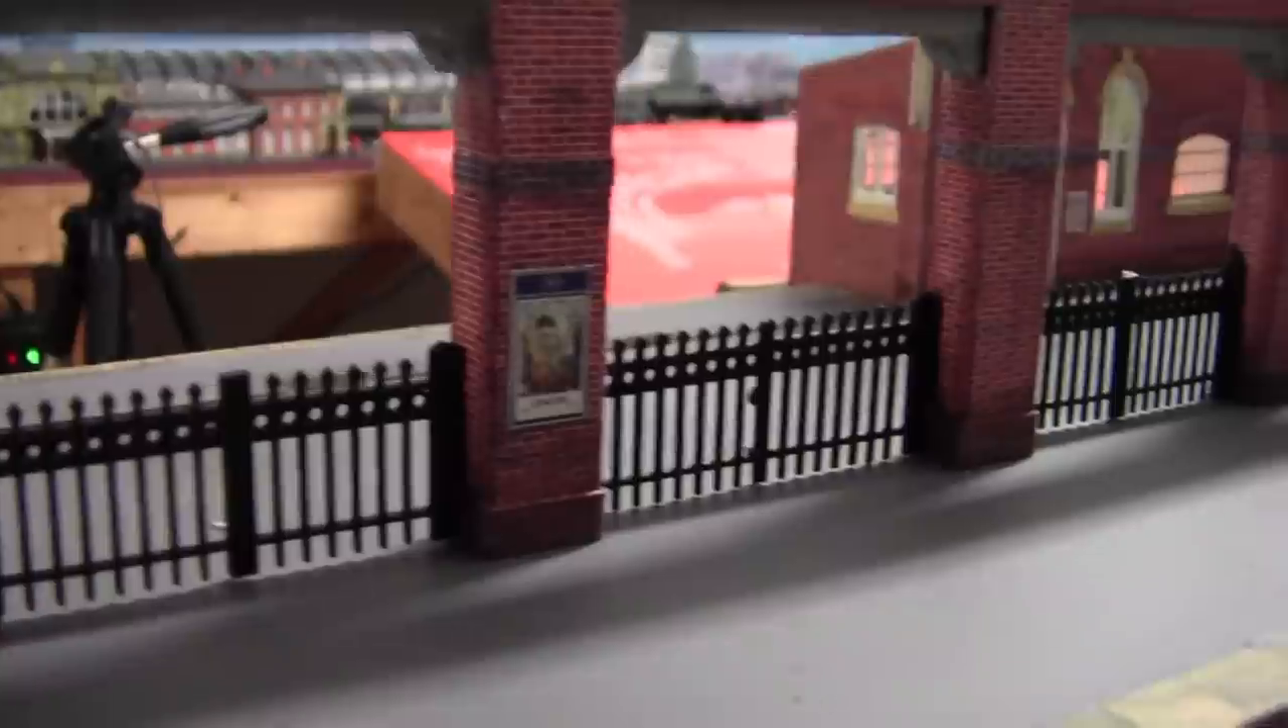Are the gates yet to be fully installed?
No.